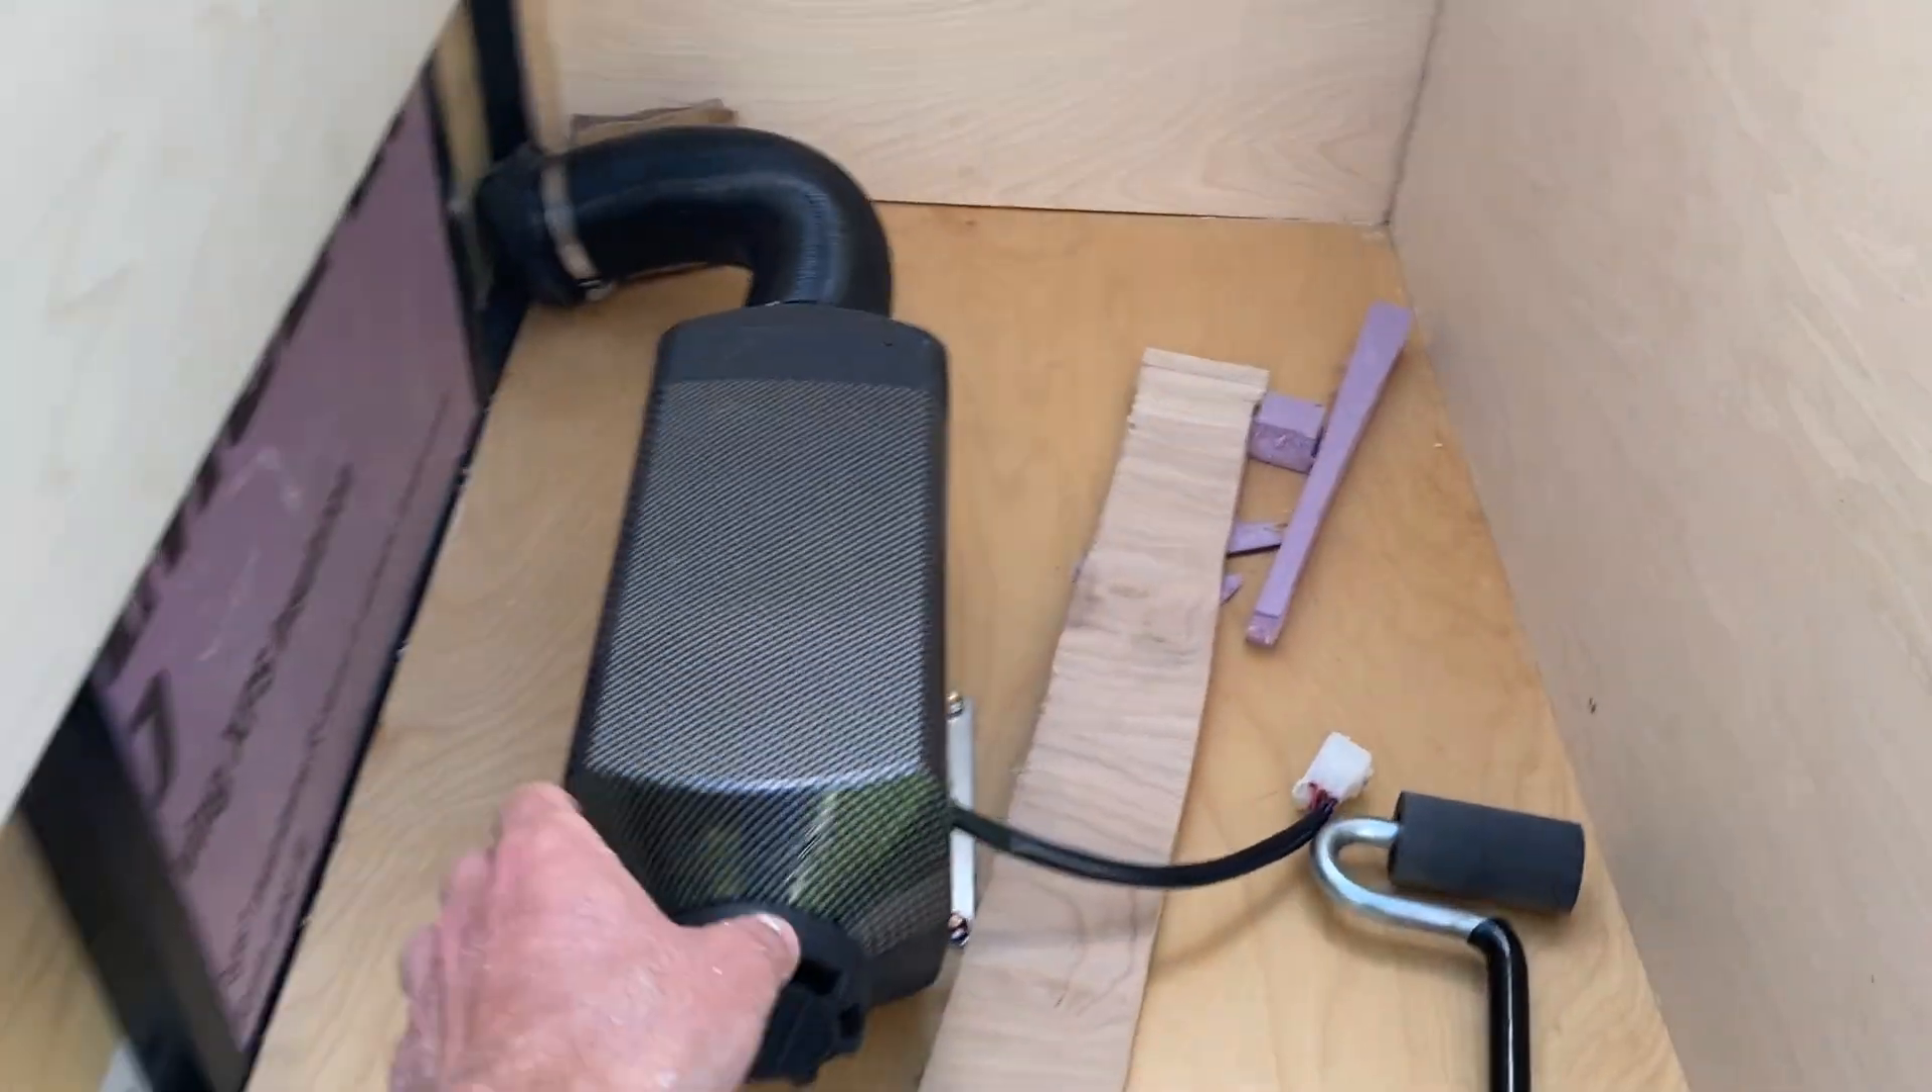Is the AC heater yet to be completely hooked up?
Yes.